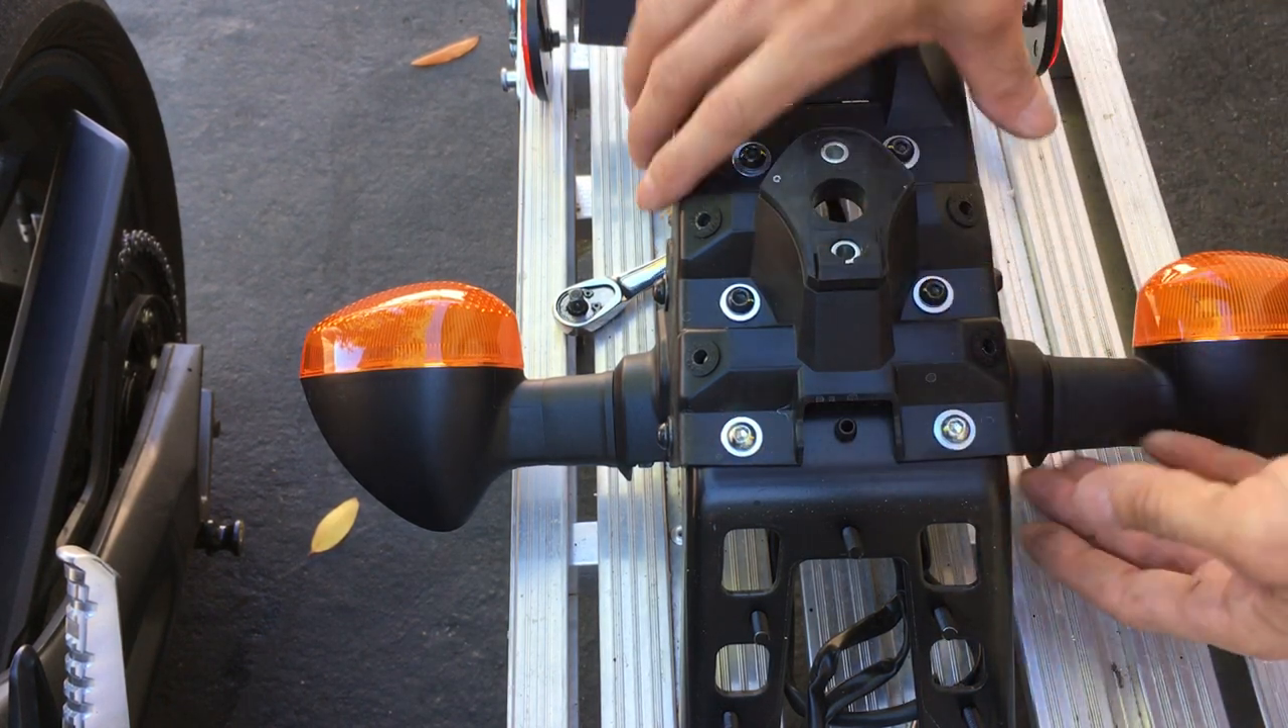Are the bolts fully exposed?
Yes.